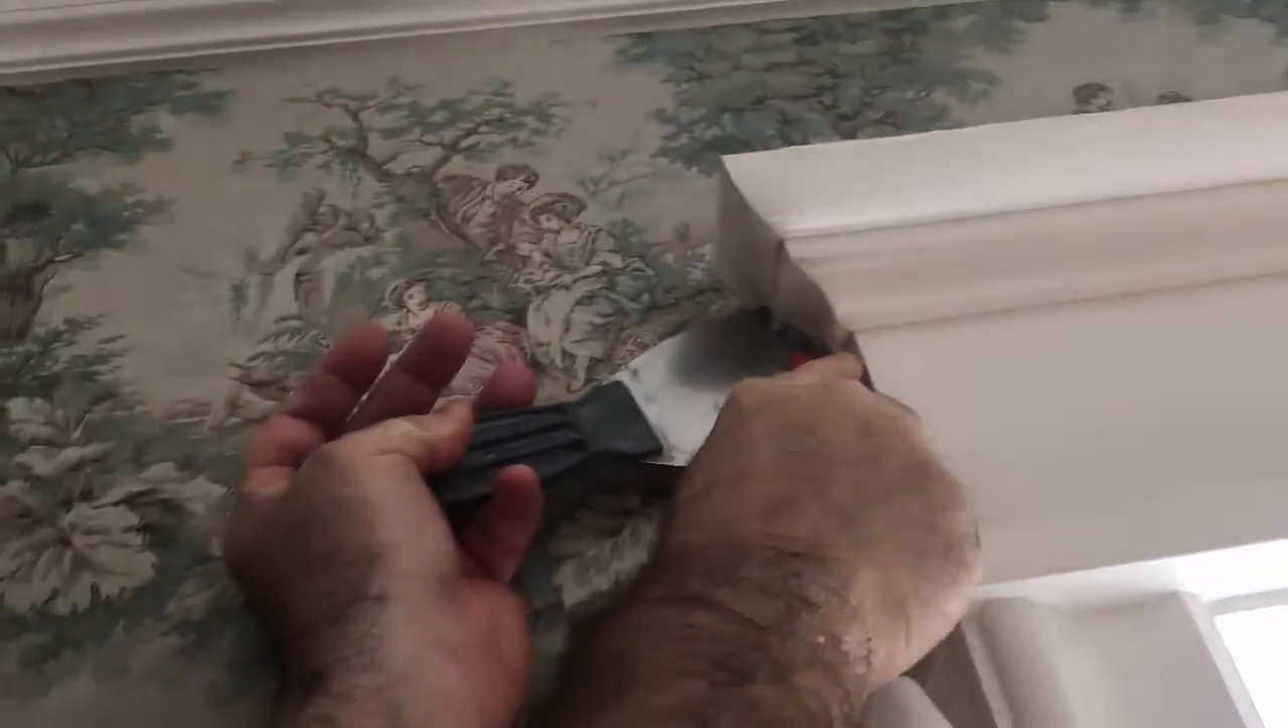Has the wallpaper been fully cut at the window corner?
No.